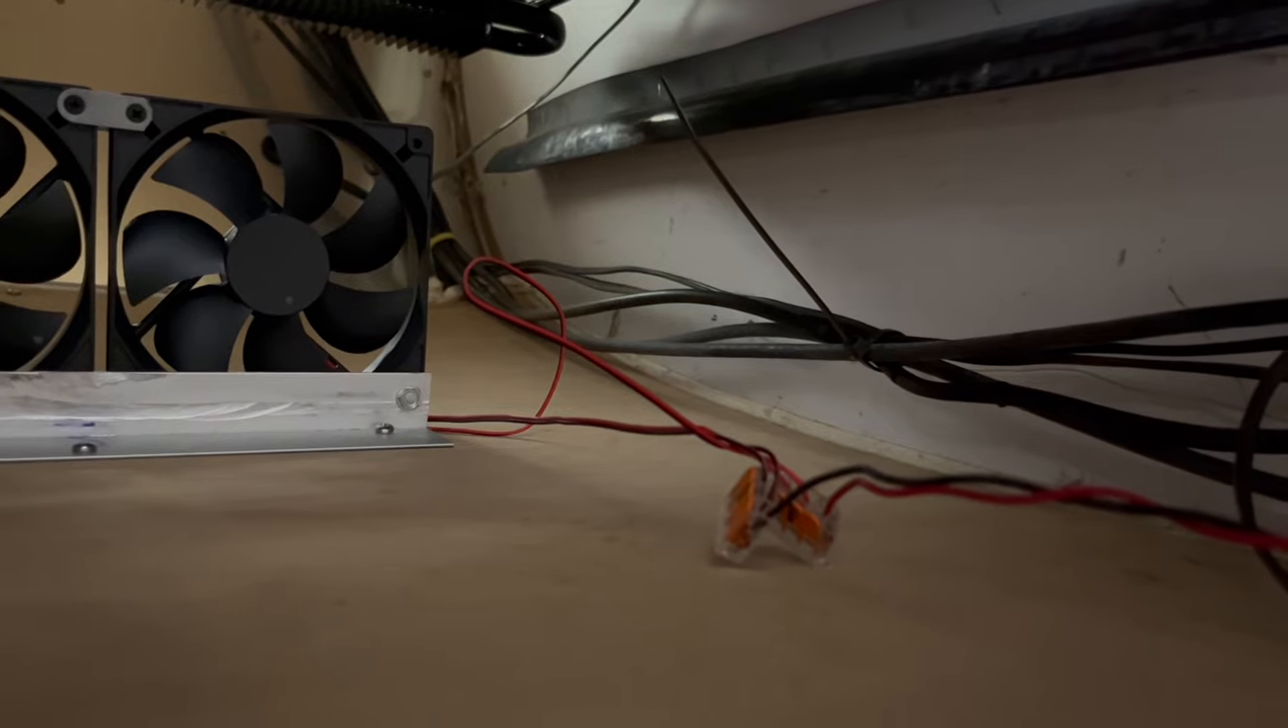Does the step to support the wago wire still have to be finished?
Yes.